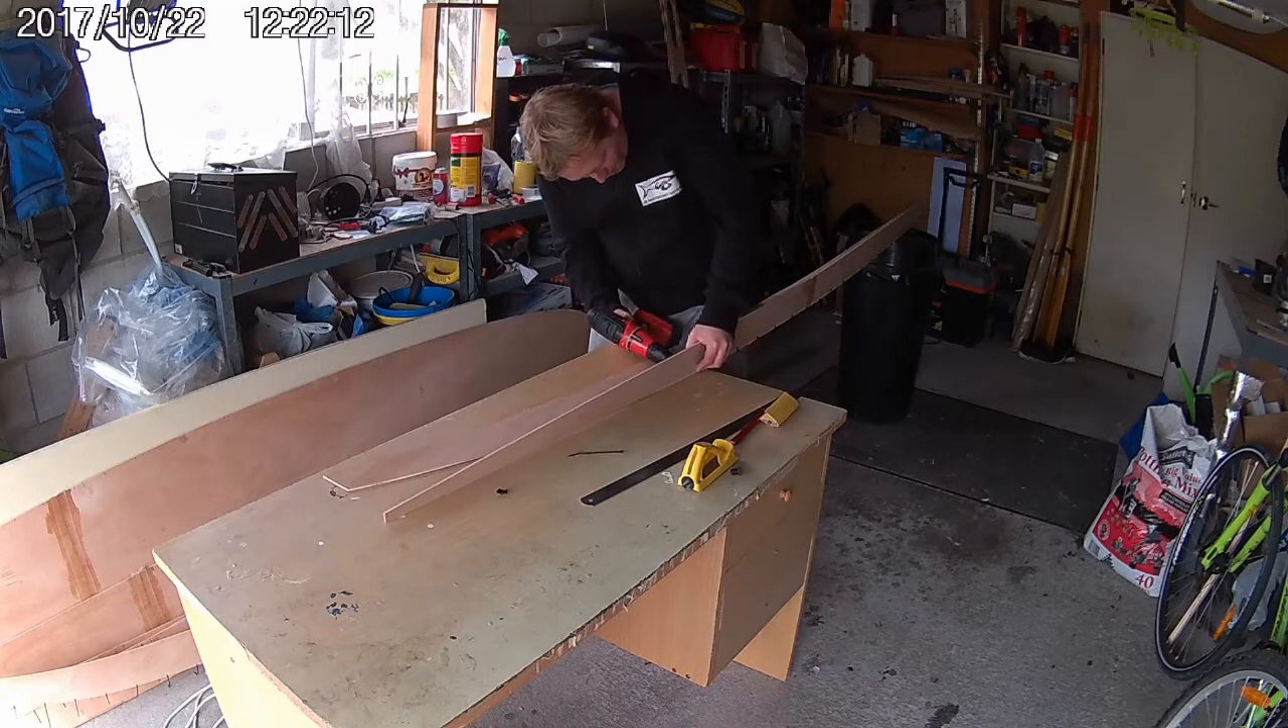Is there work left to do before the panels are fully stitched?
Yes.